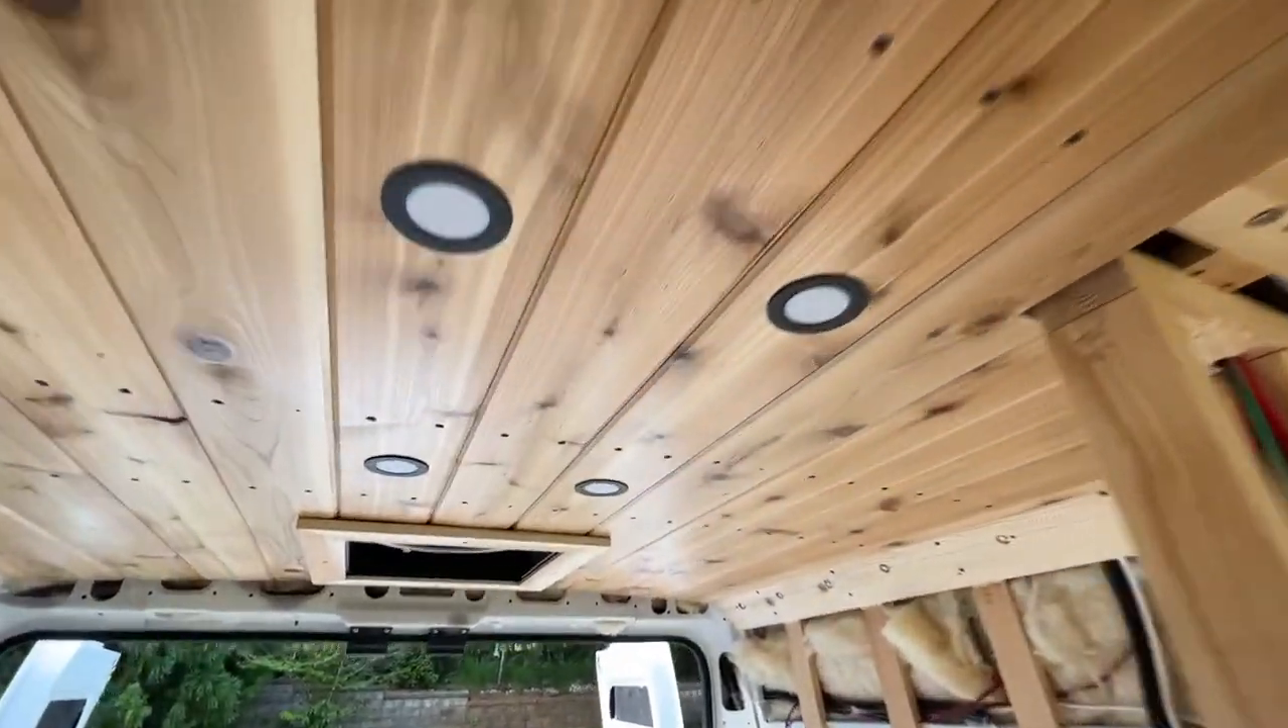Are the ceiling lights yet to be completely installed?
No.